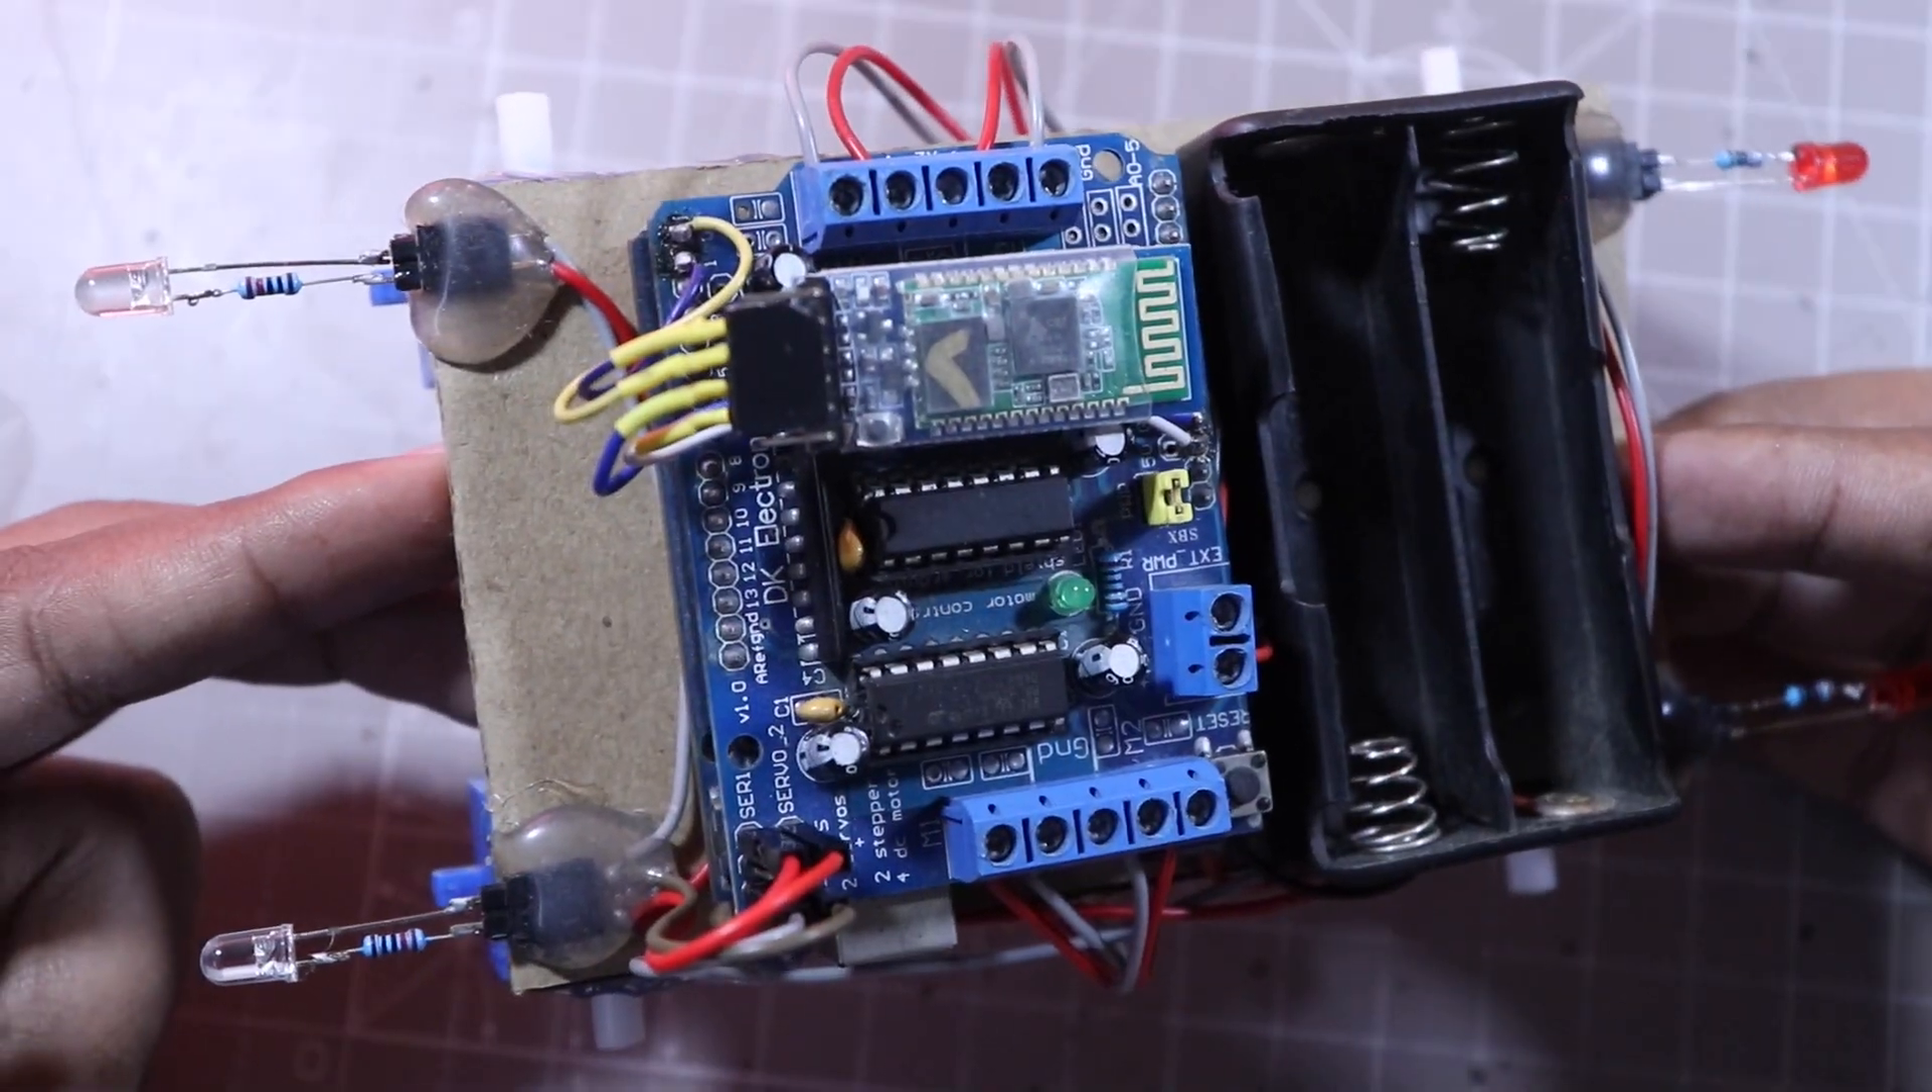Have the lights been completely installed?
Yes.